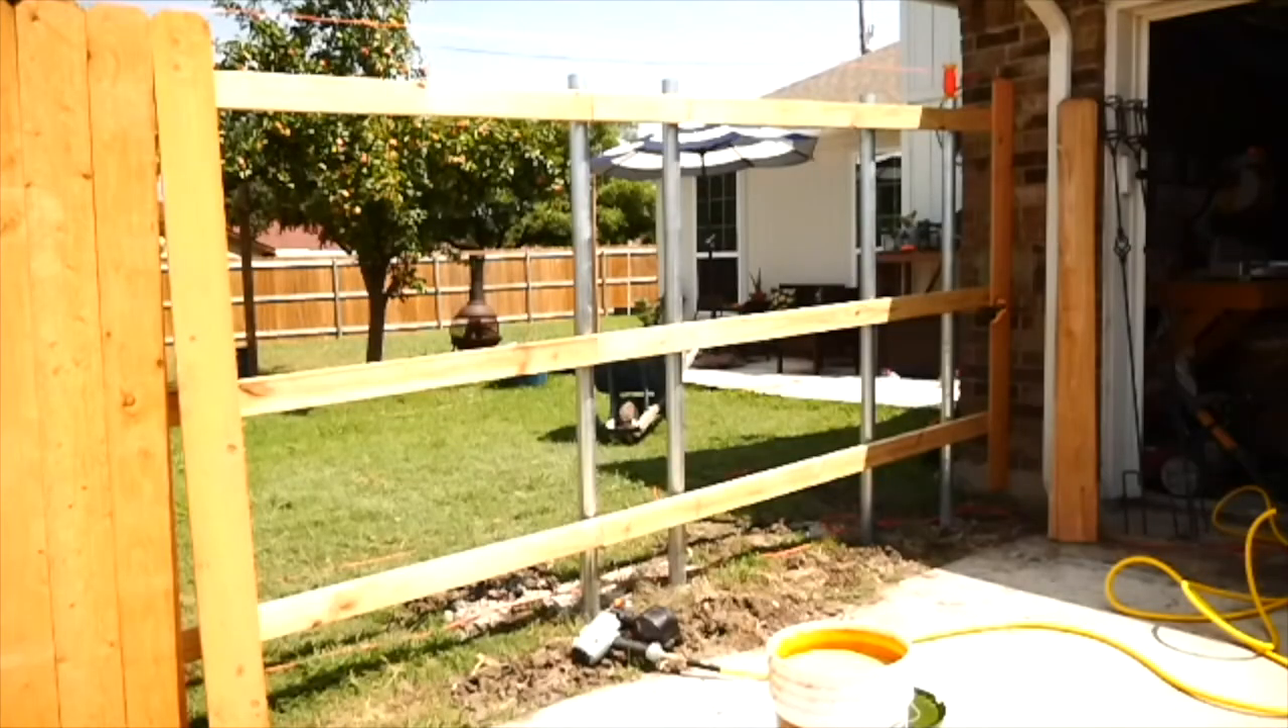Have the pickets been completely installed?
No.